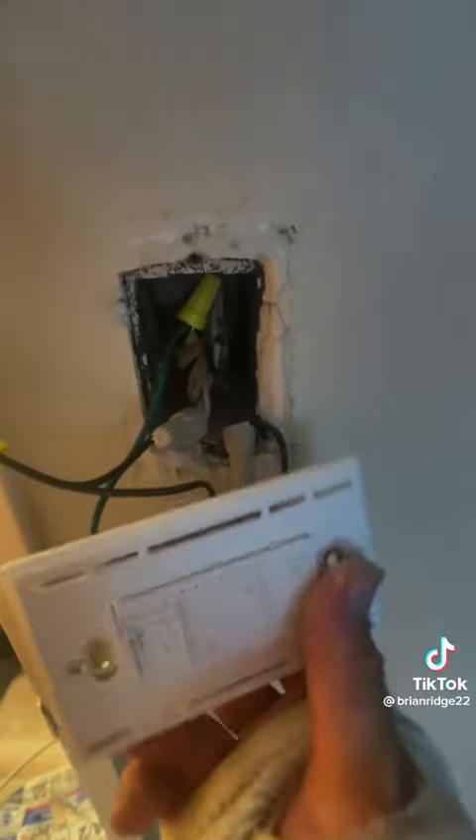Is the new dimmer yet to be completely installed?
Yes.